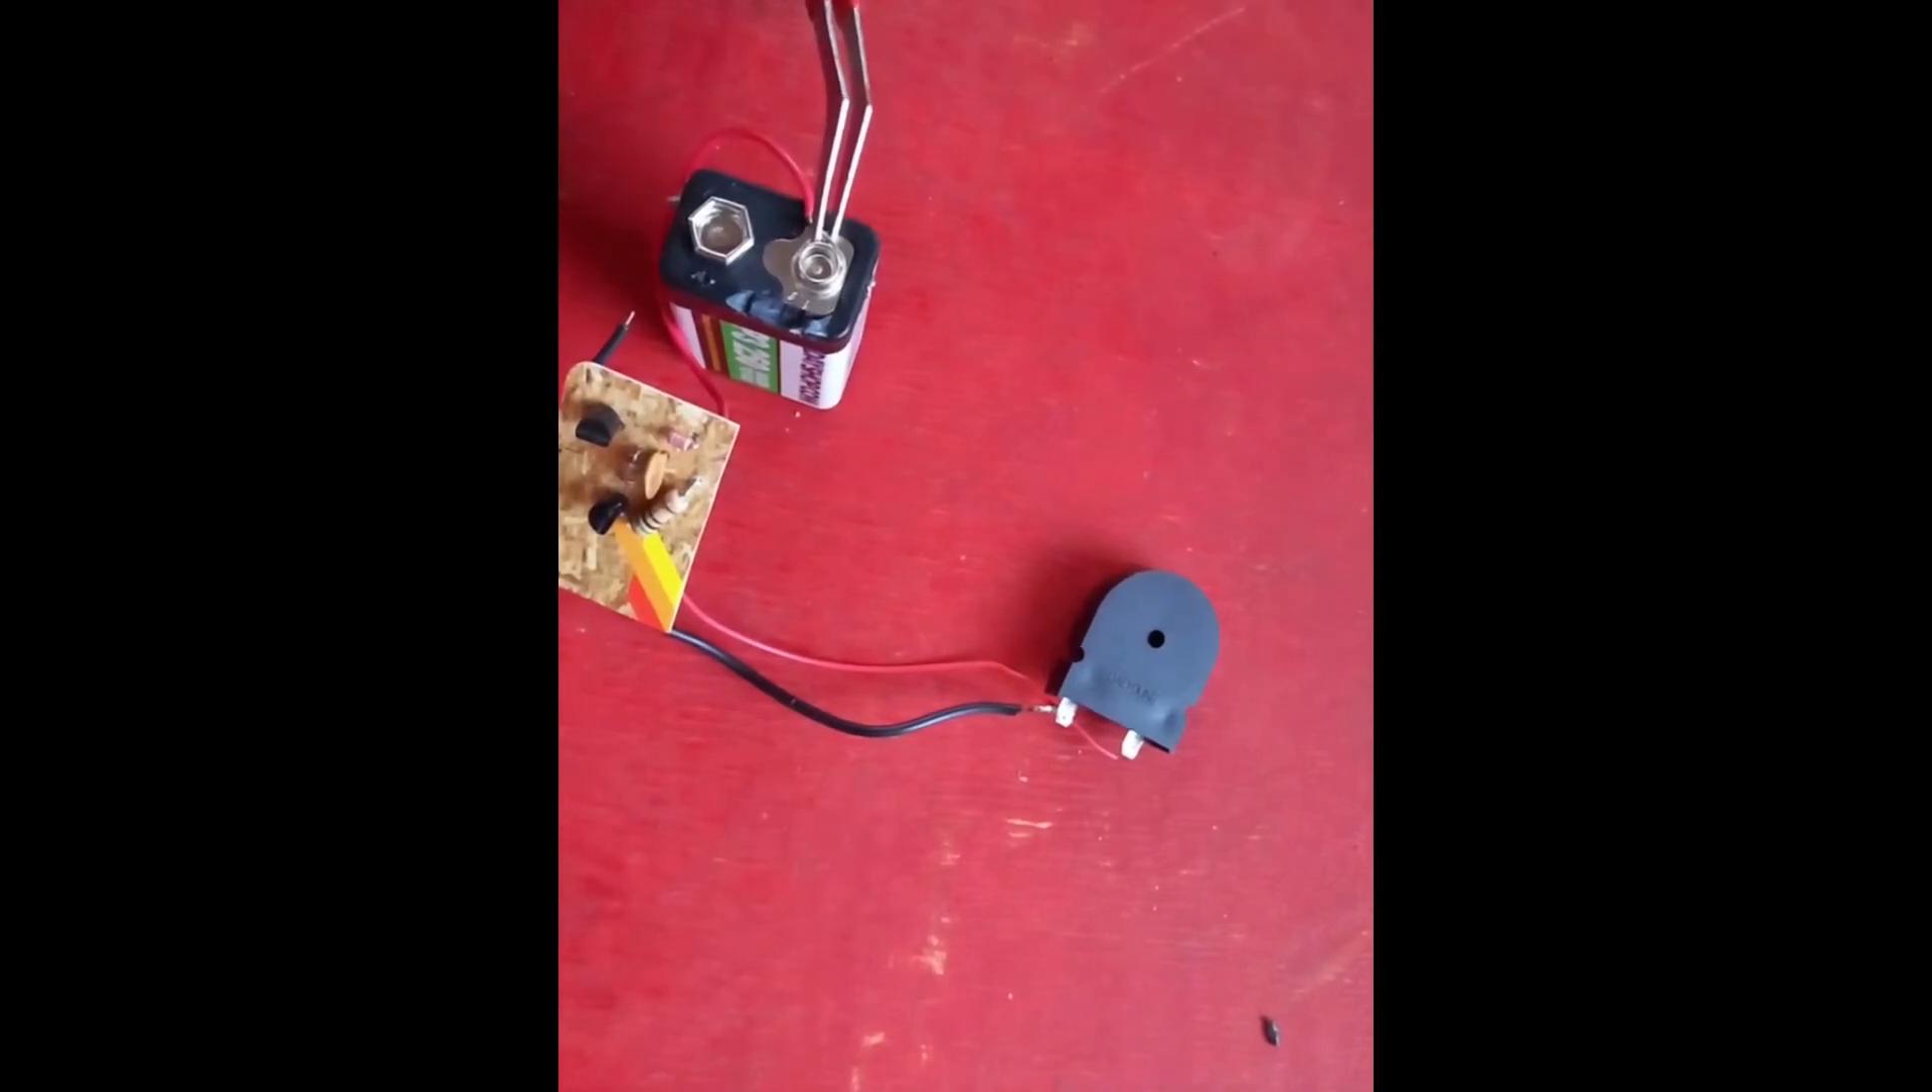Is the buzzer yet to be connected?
No.